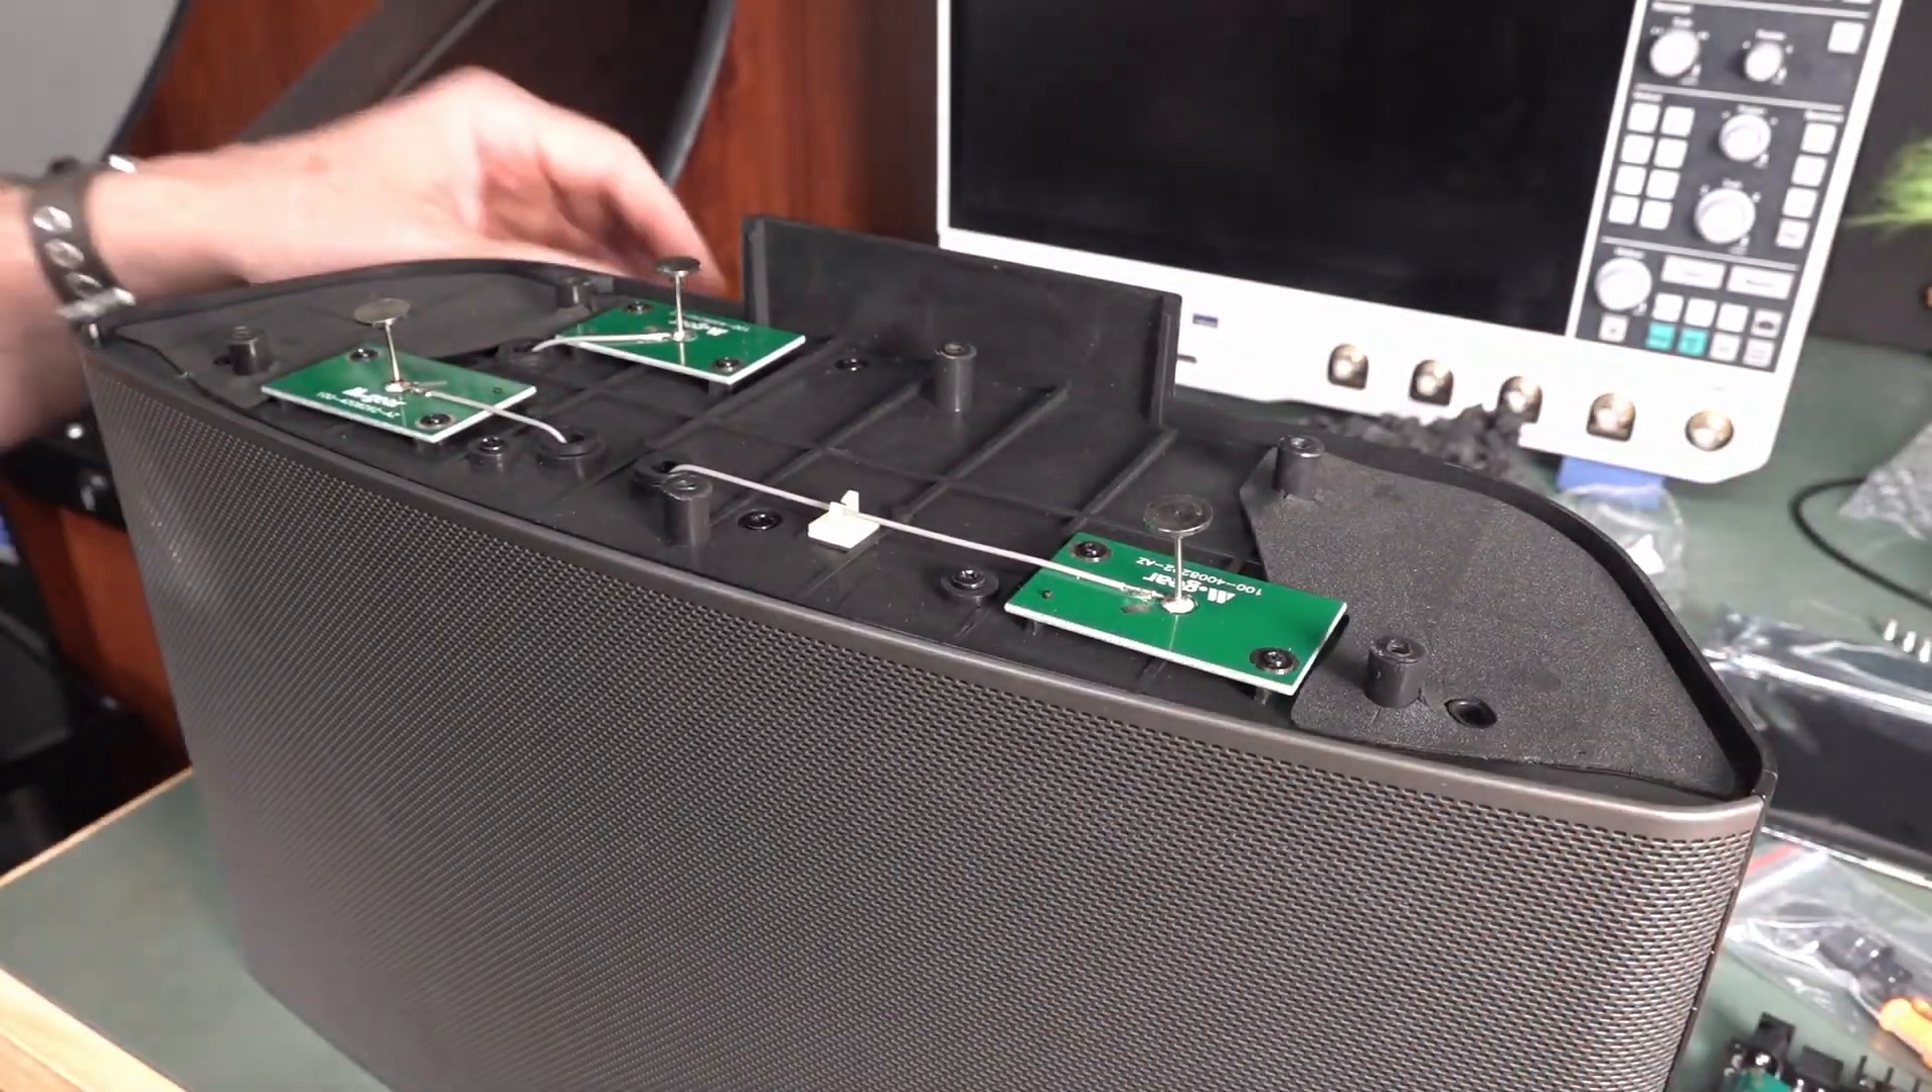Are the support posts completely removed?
No.